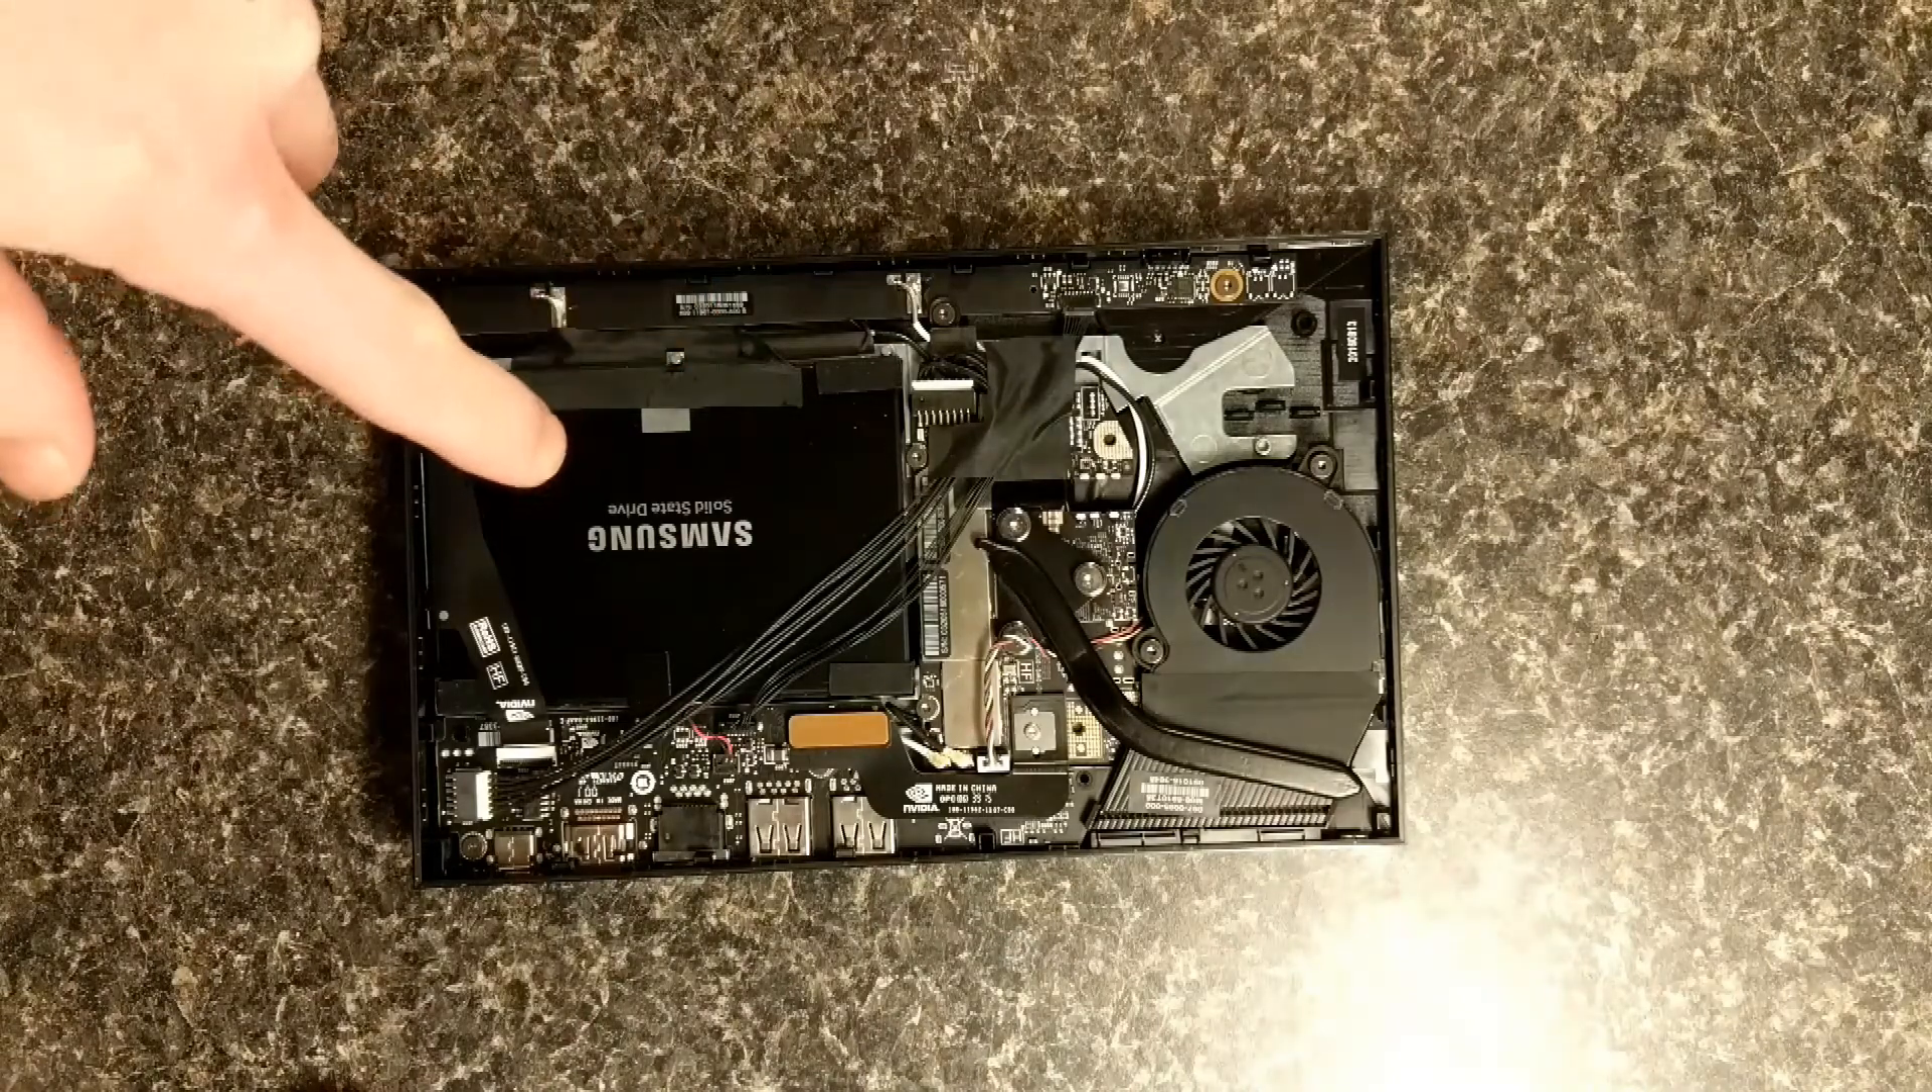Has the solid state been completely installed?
Yes.